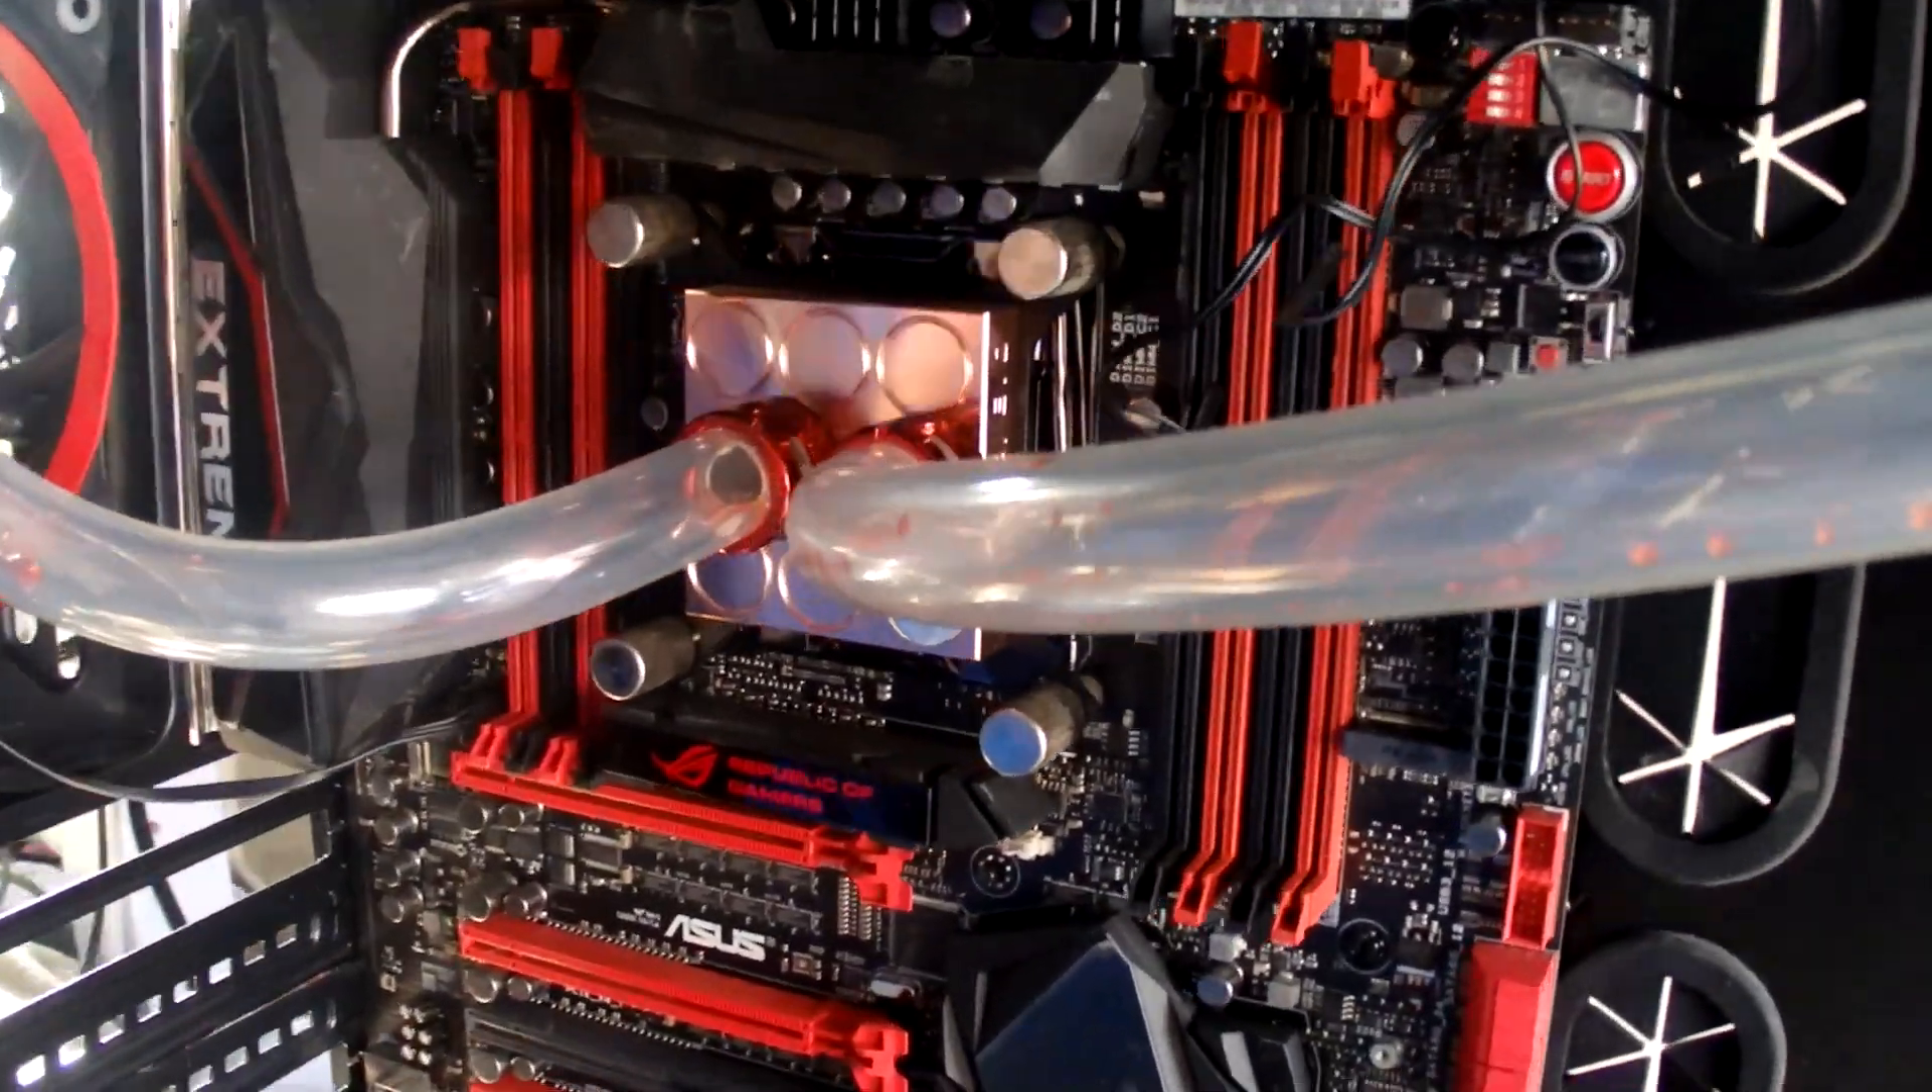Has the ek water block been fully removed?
No.